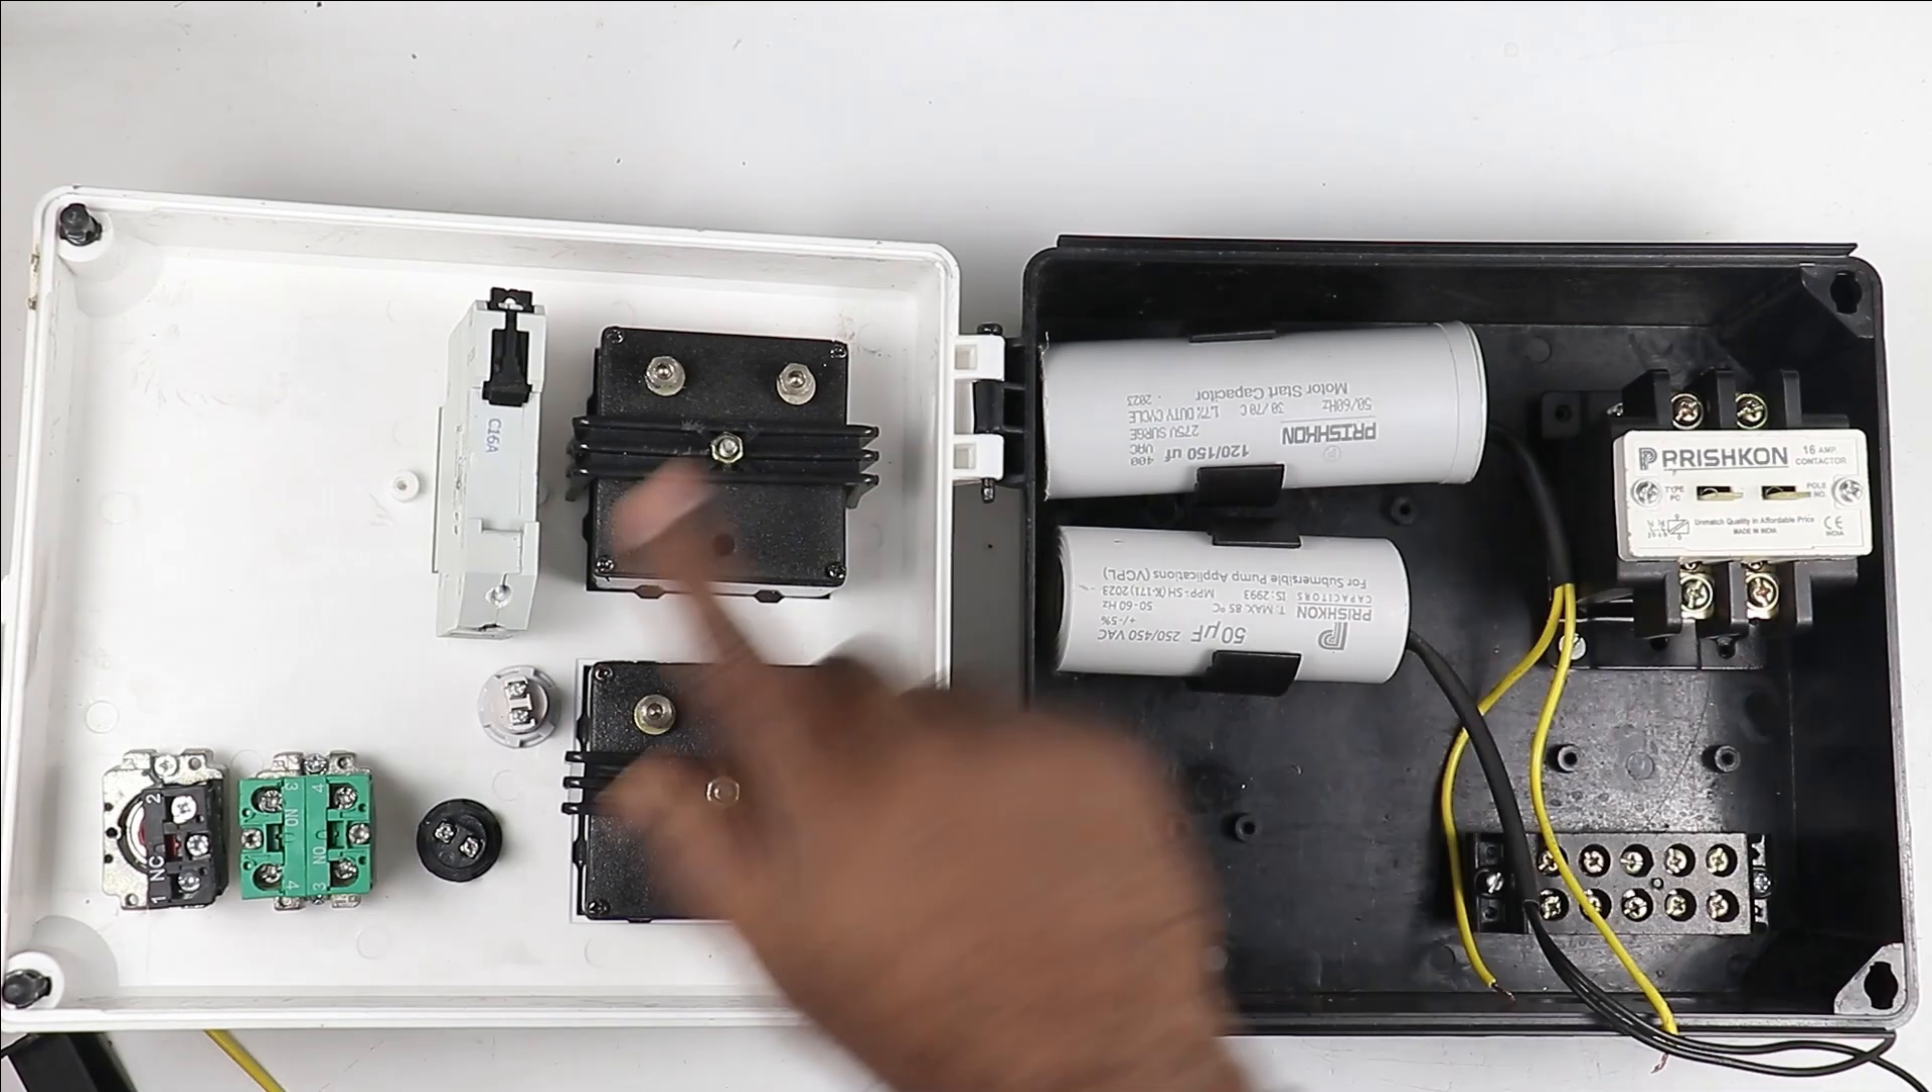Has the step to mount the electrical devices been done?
Yes.